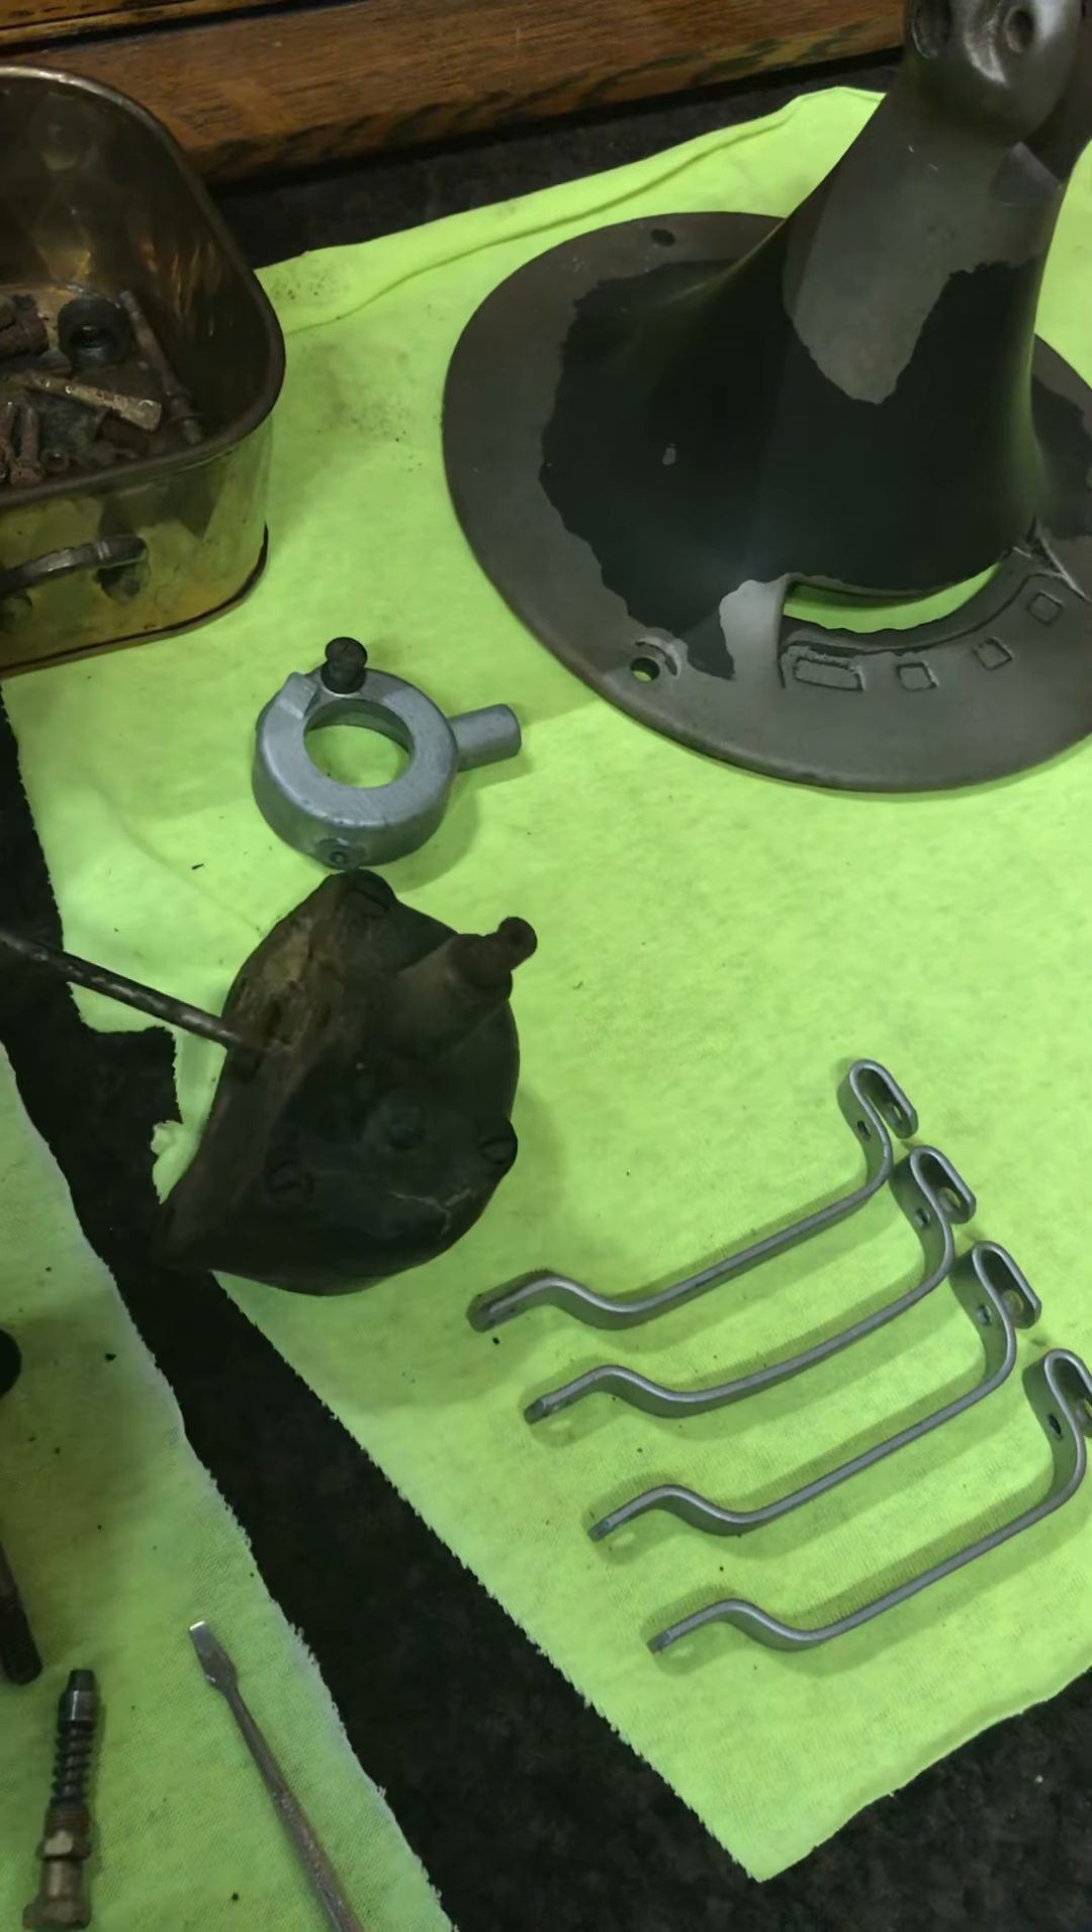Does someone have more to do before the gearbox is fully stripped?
Yes.